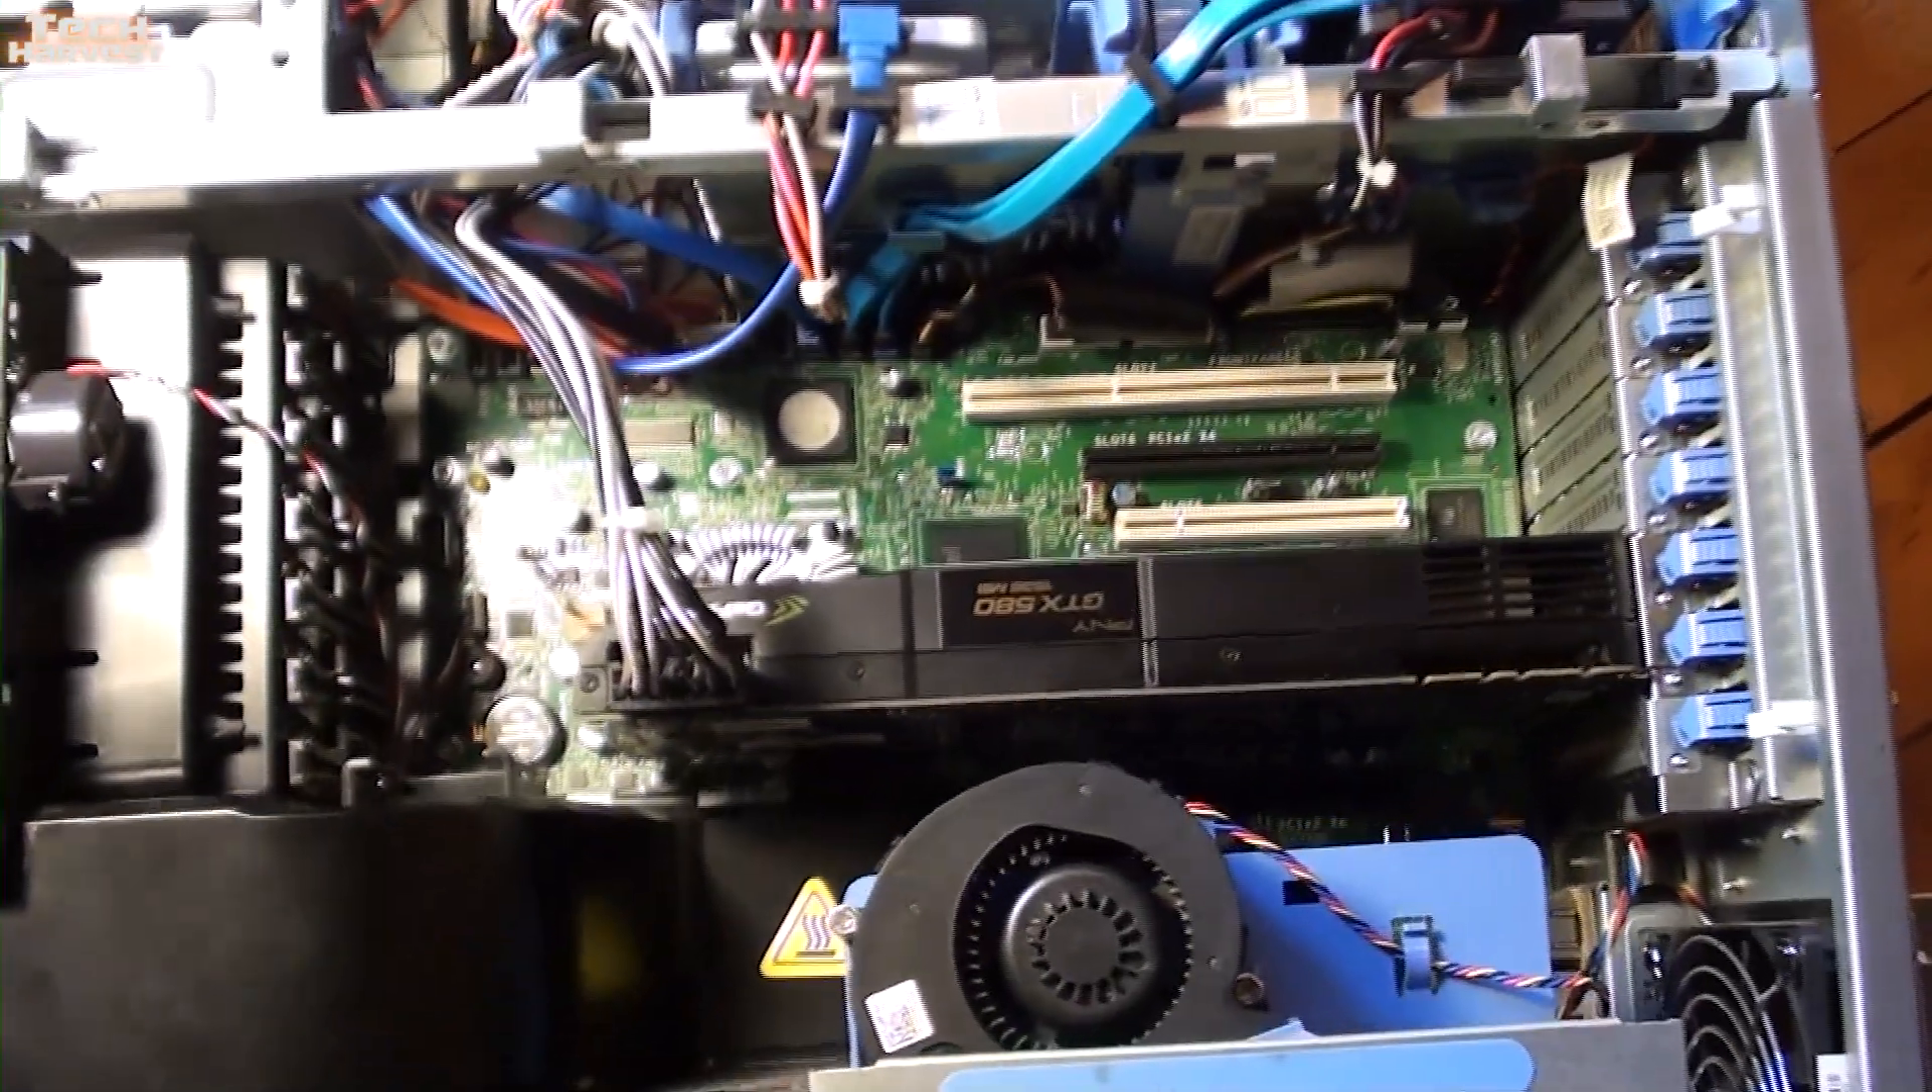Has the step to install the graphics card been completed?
Yes.